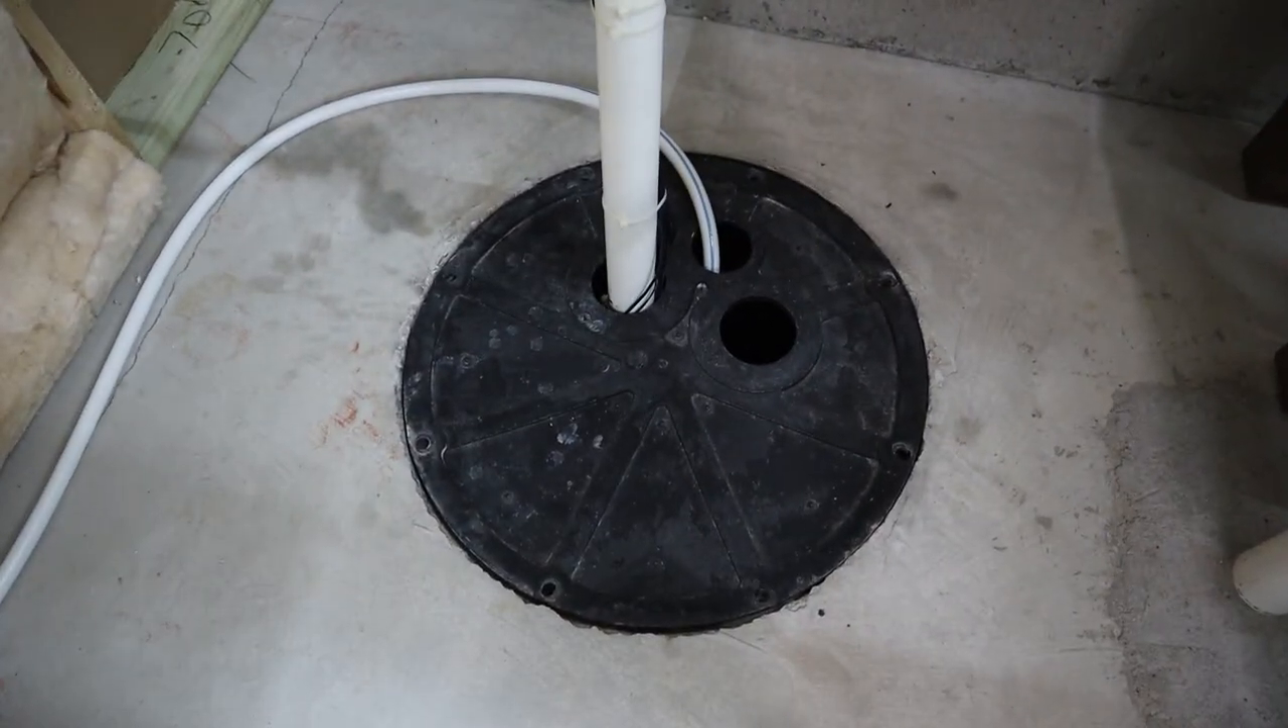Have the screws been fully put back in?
No.